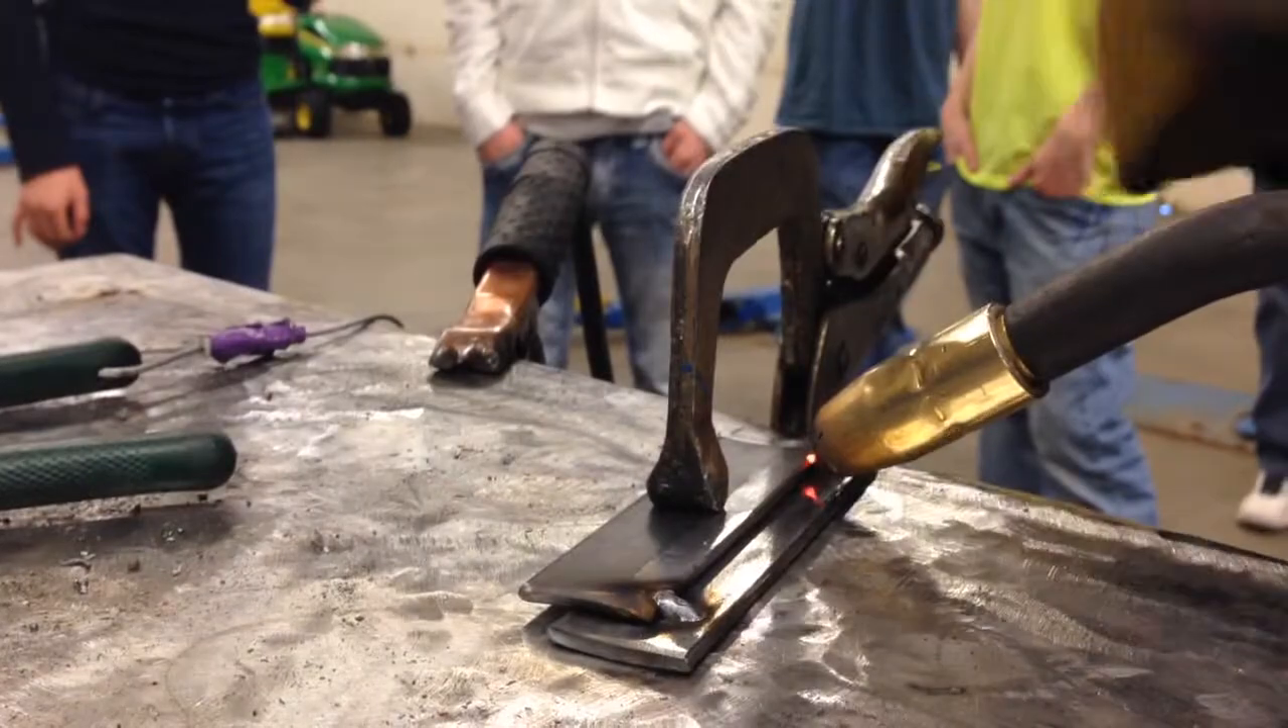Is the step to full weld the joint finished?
No.